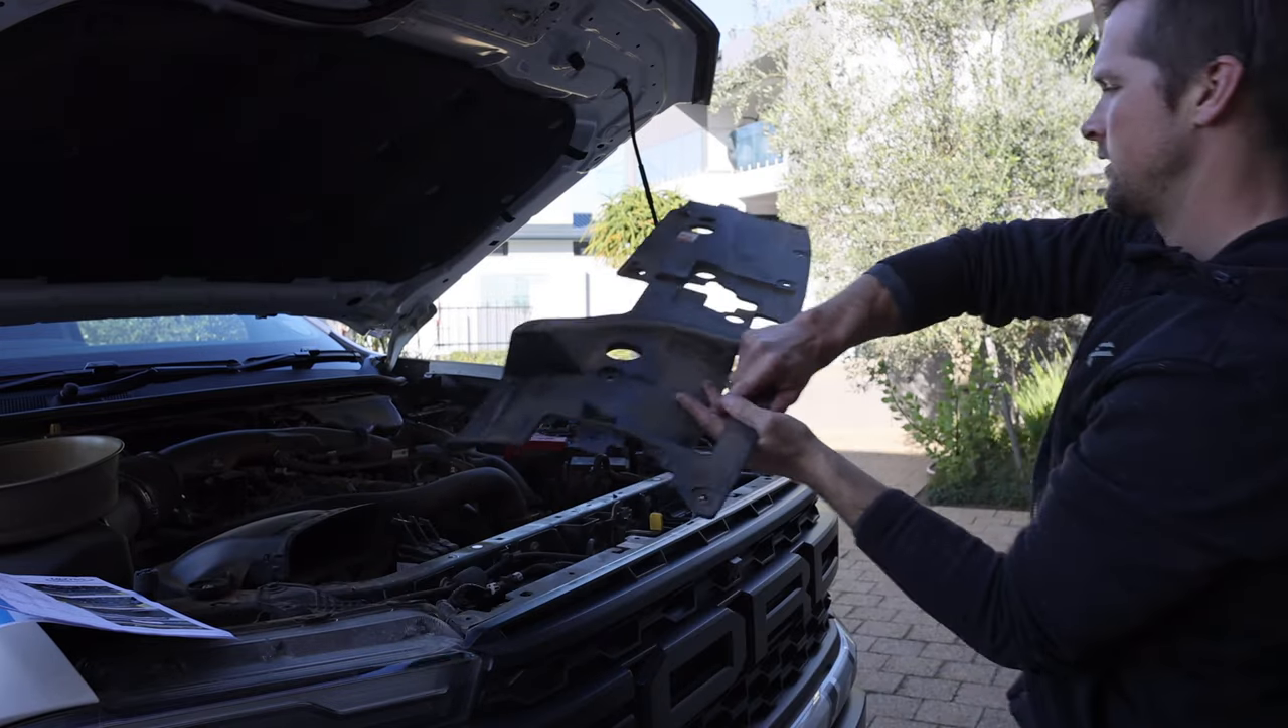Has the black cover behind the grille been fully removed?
Yes.